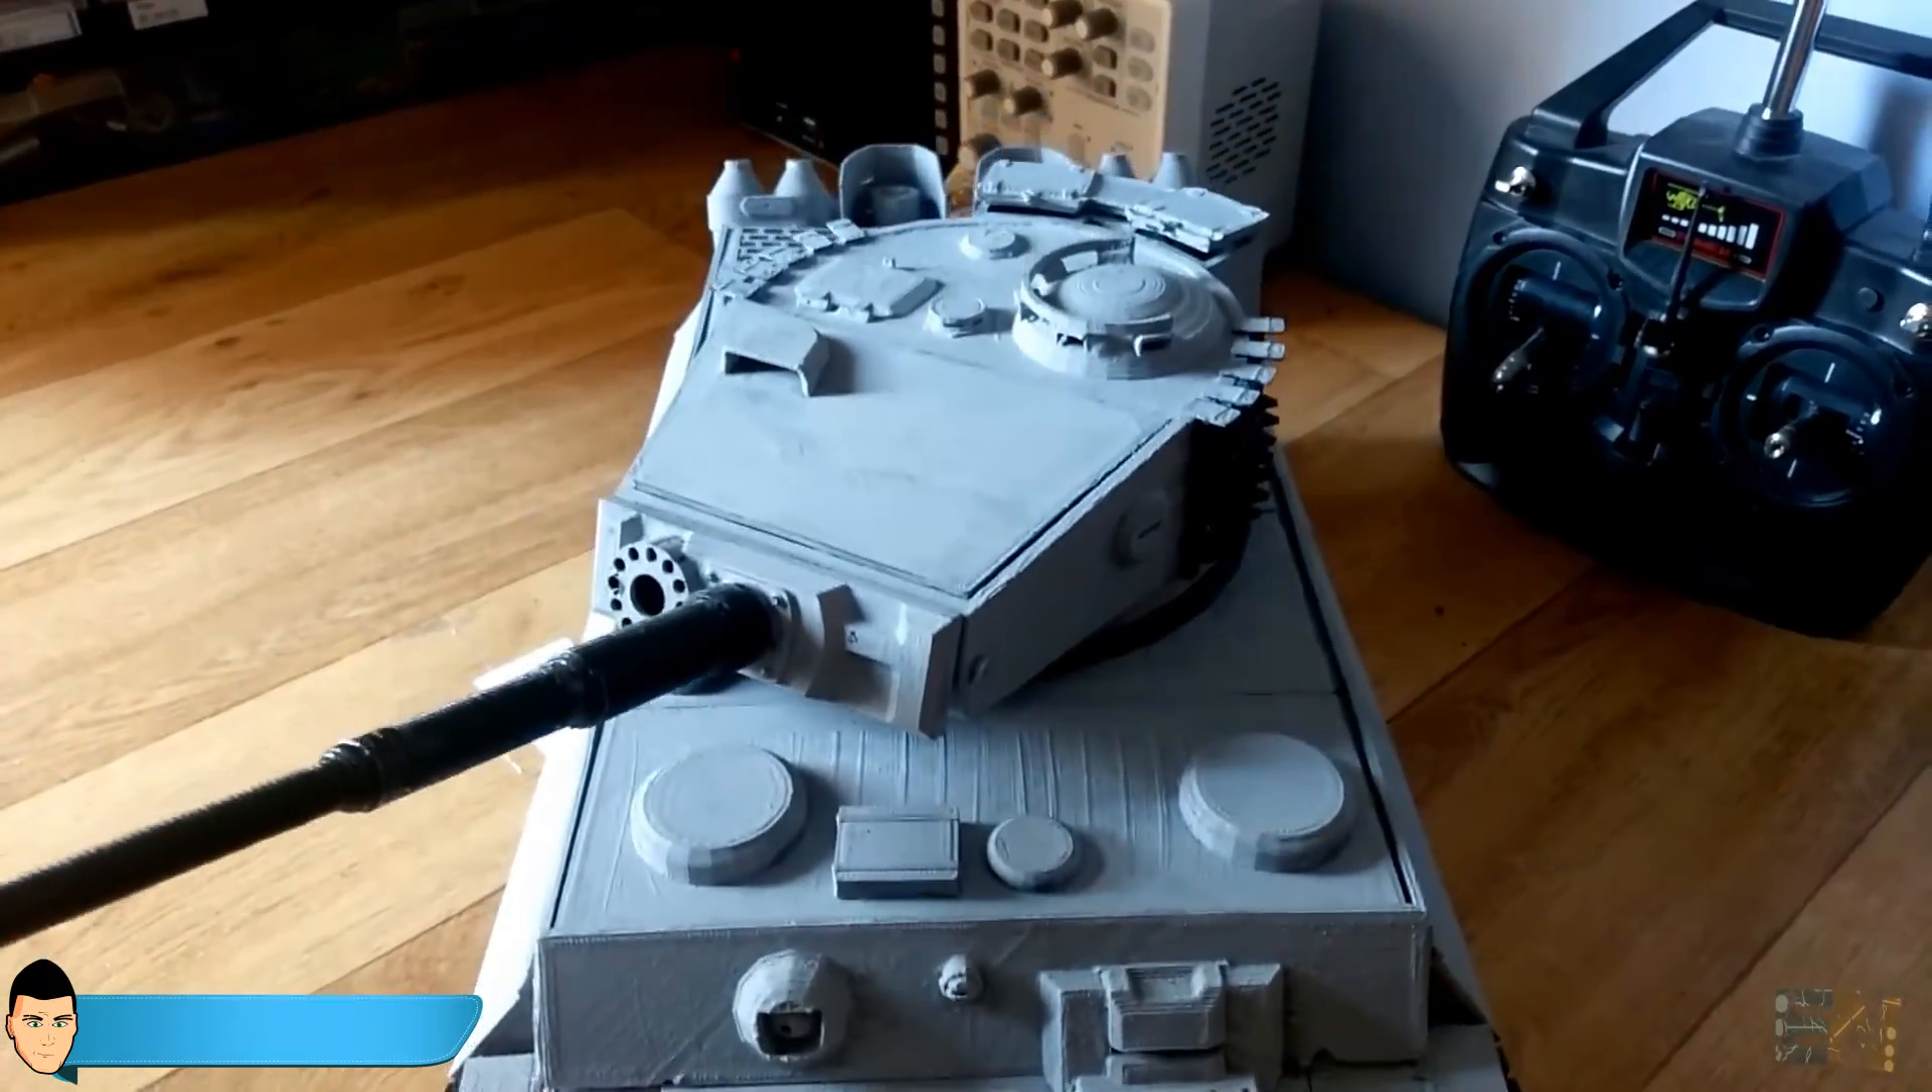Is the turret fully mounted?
Yes.